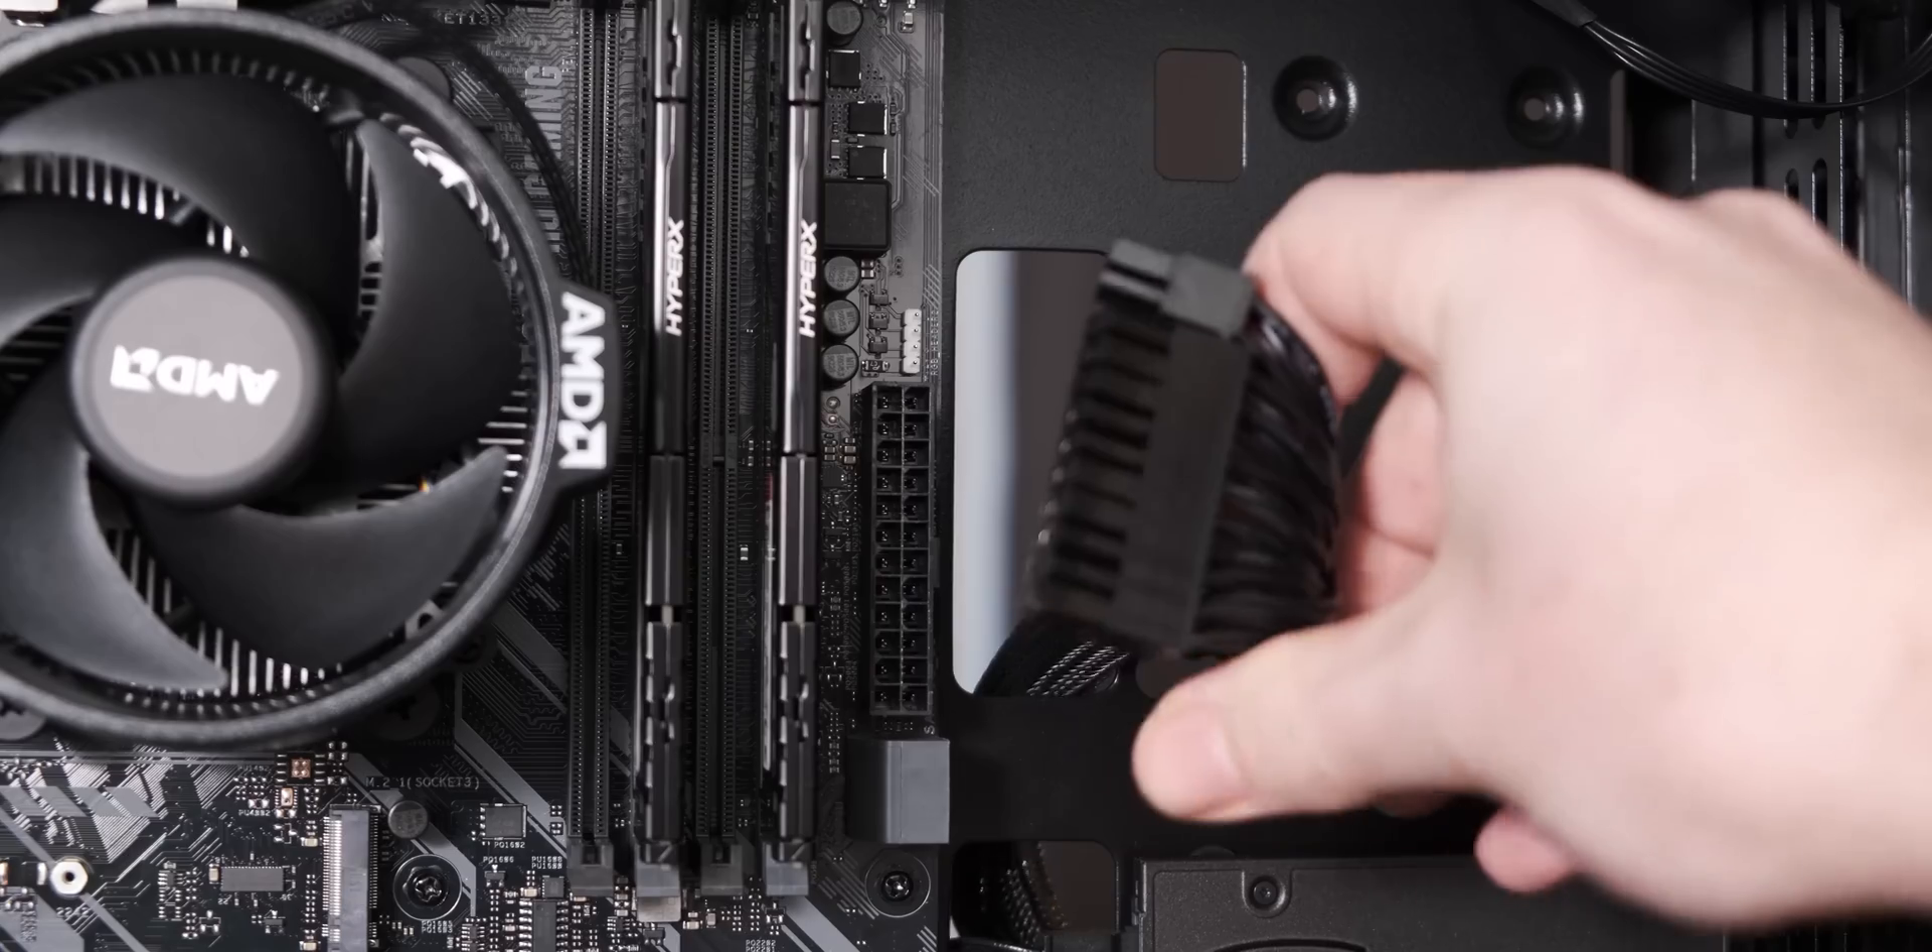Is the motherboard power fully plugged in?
No.